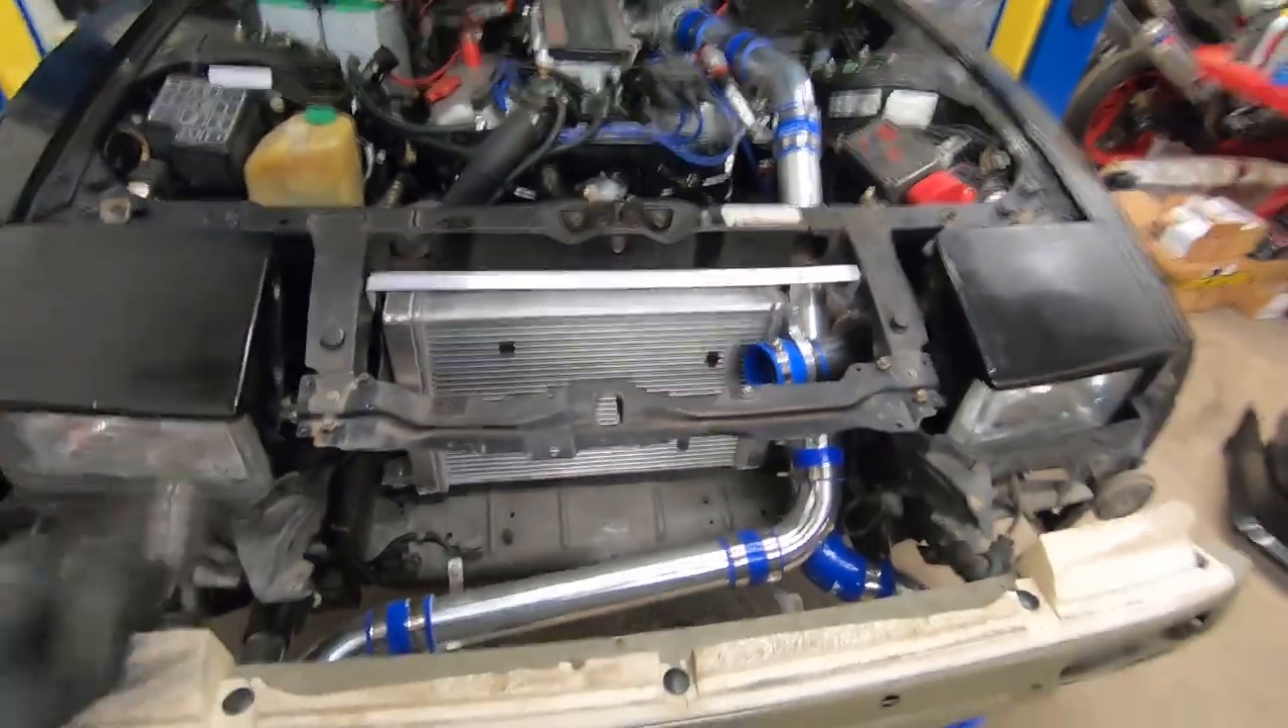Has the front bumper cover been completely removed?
Yes.